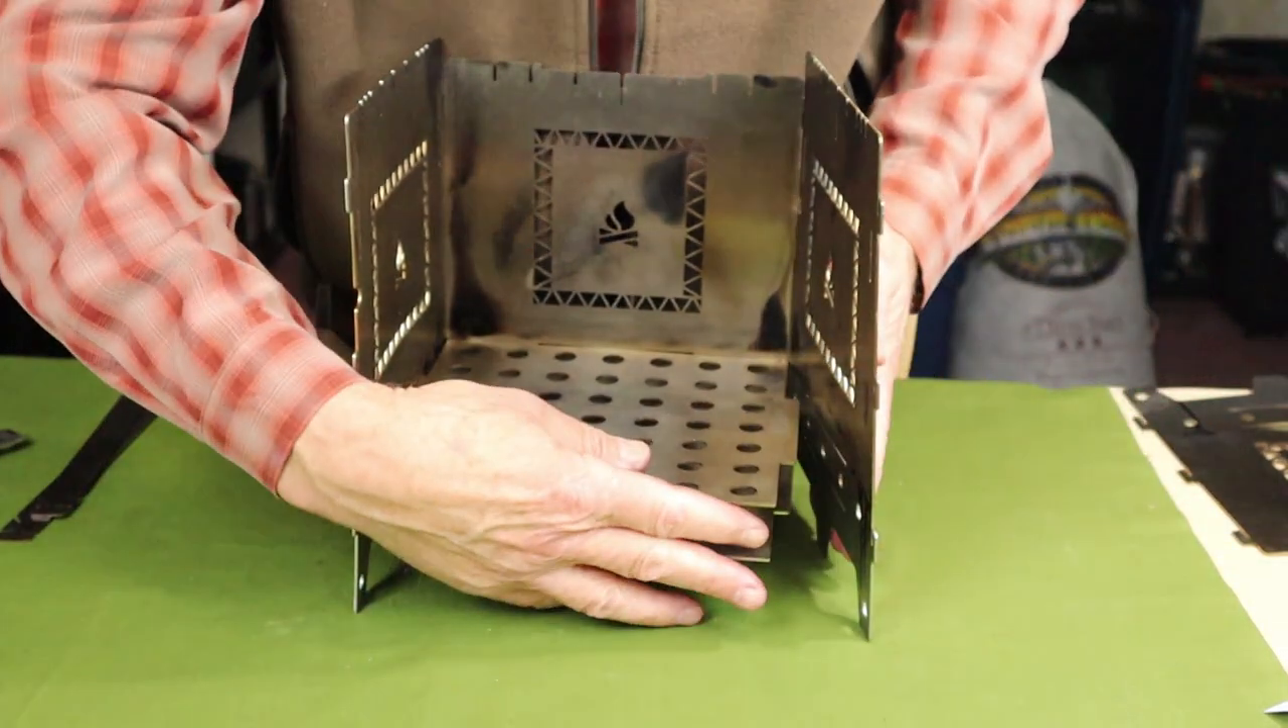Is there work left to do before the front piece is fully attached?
Yes.